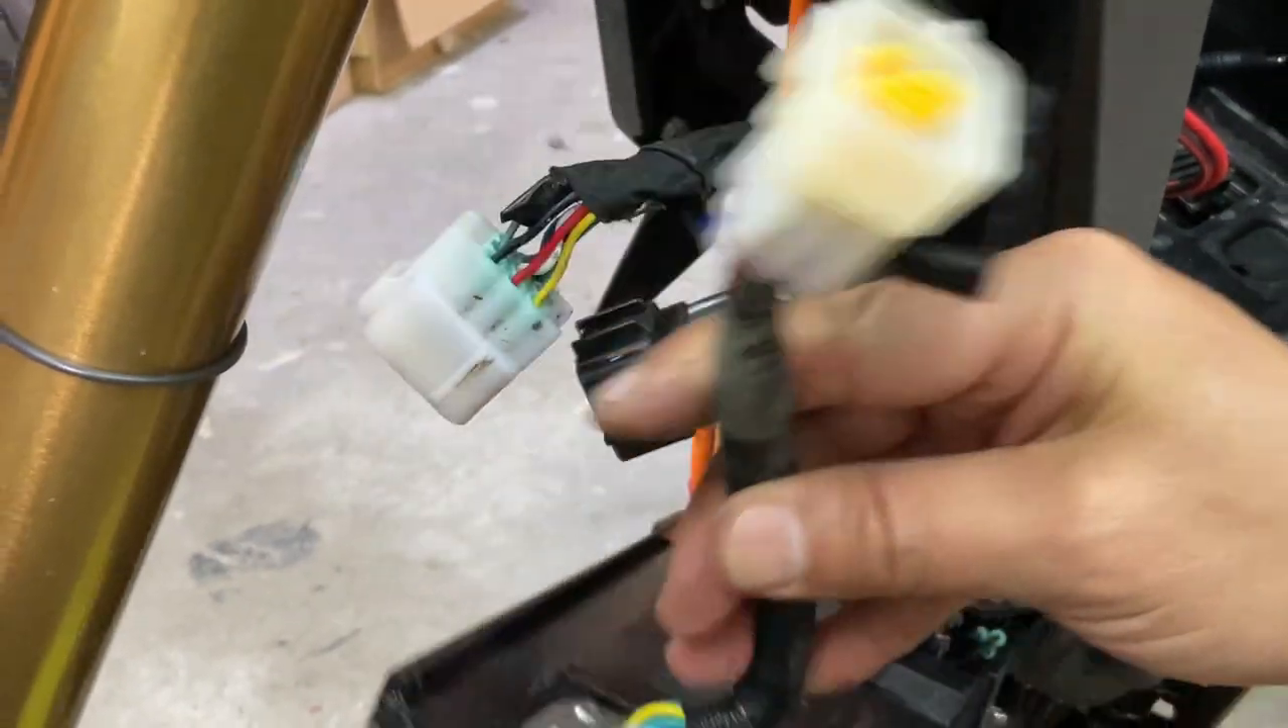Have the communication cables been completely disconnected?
Yes.